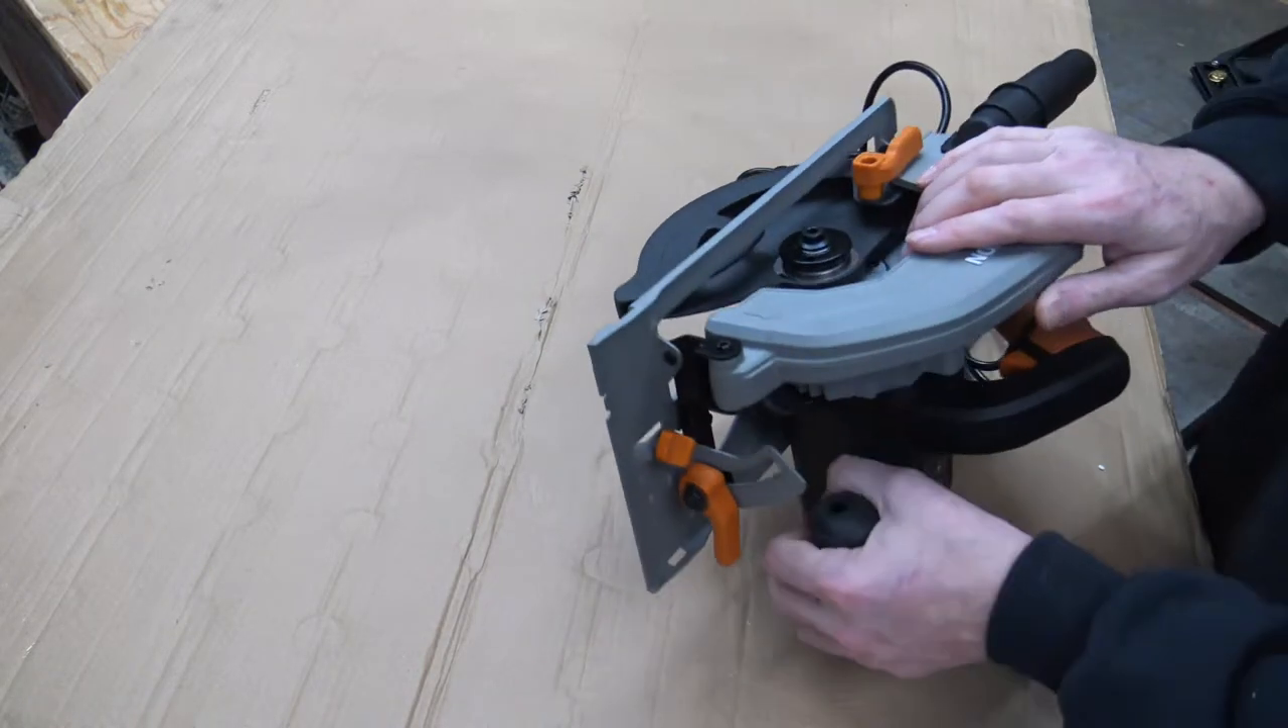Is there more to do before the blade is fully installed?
Yes.